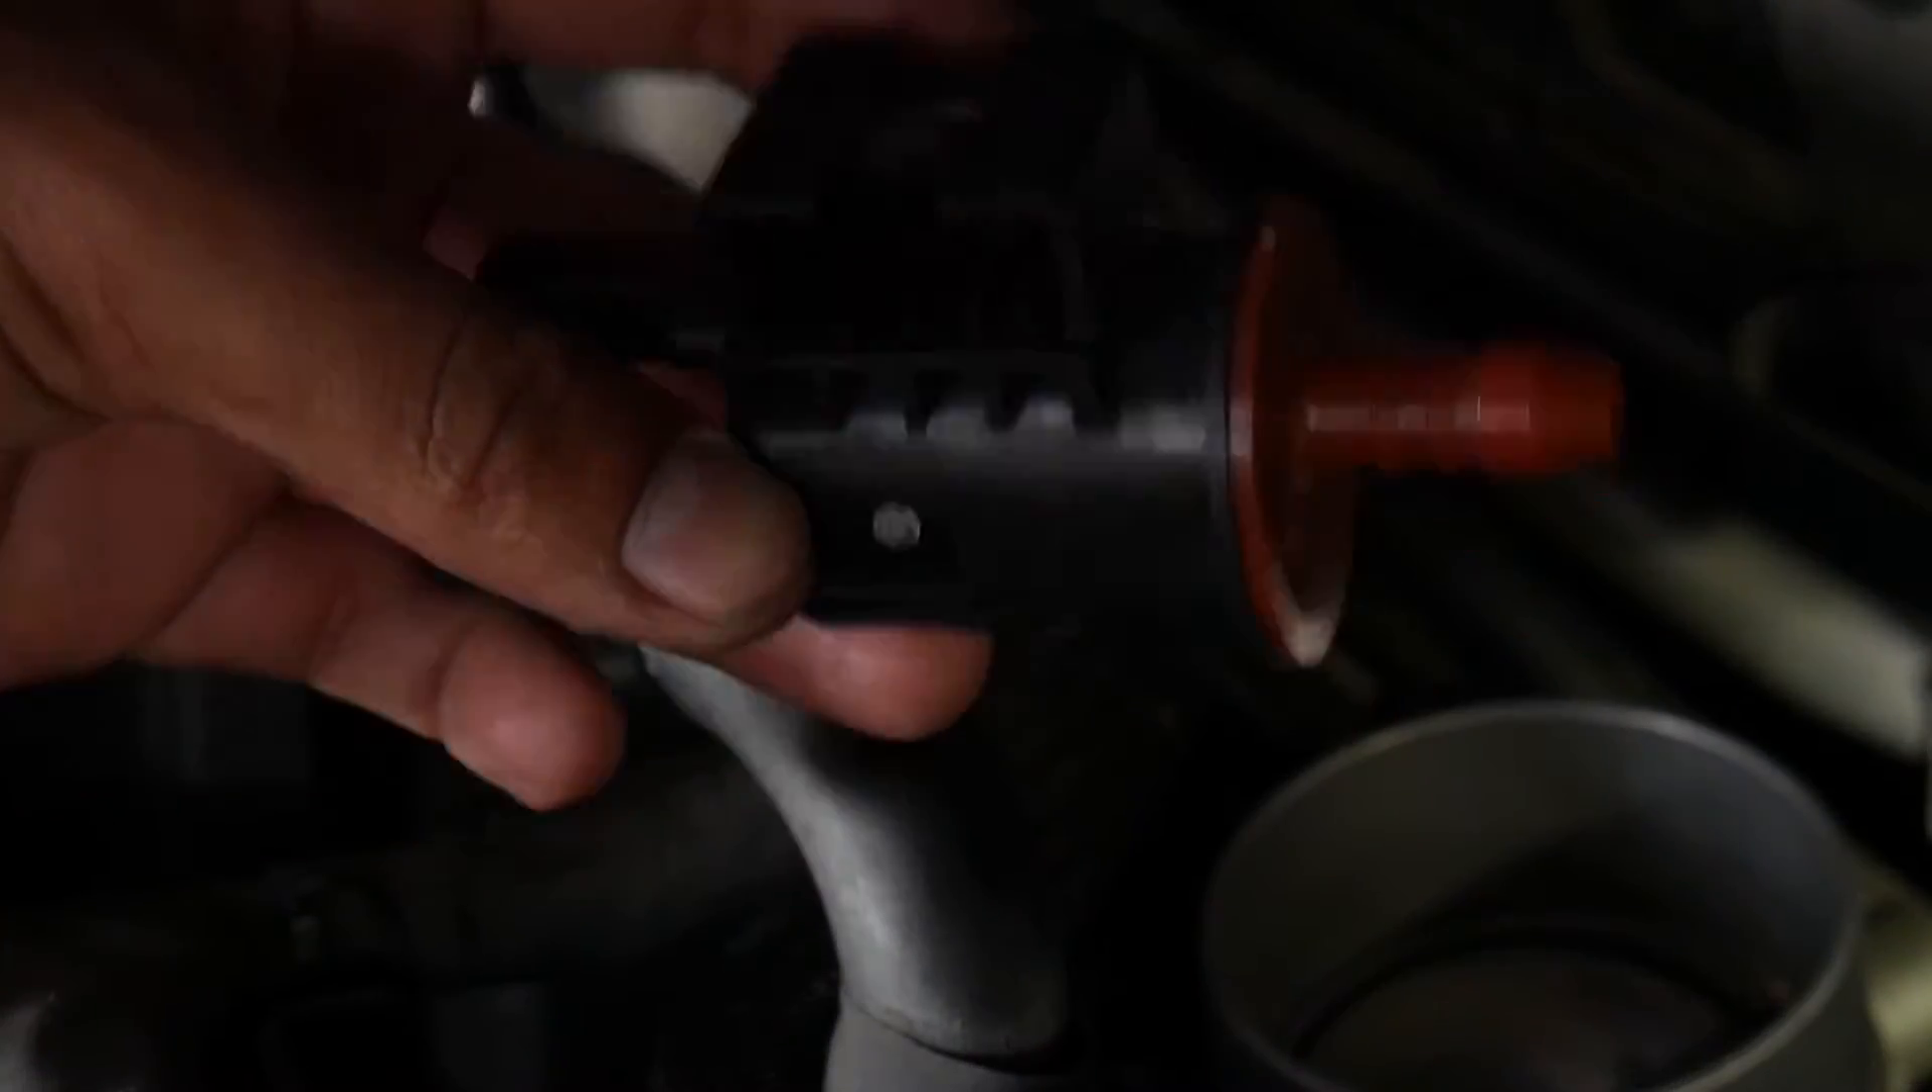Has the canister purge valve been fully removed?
Yes.